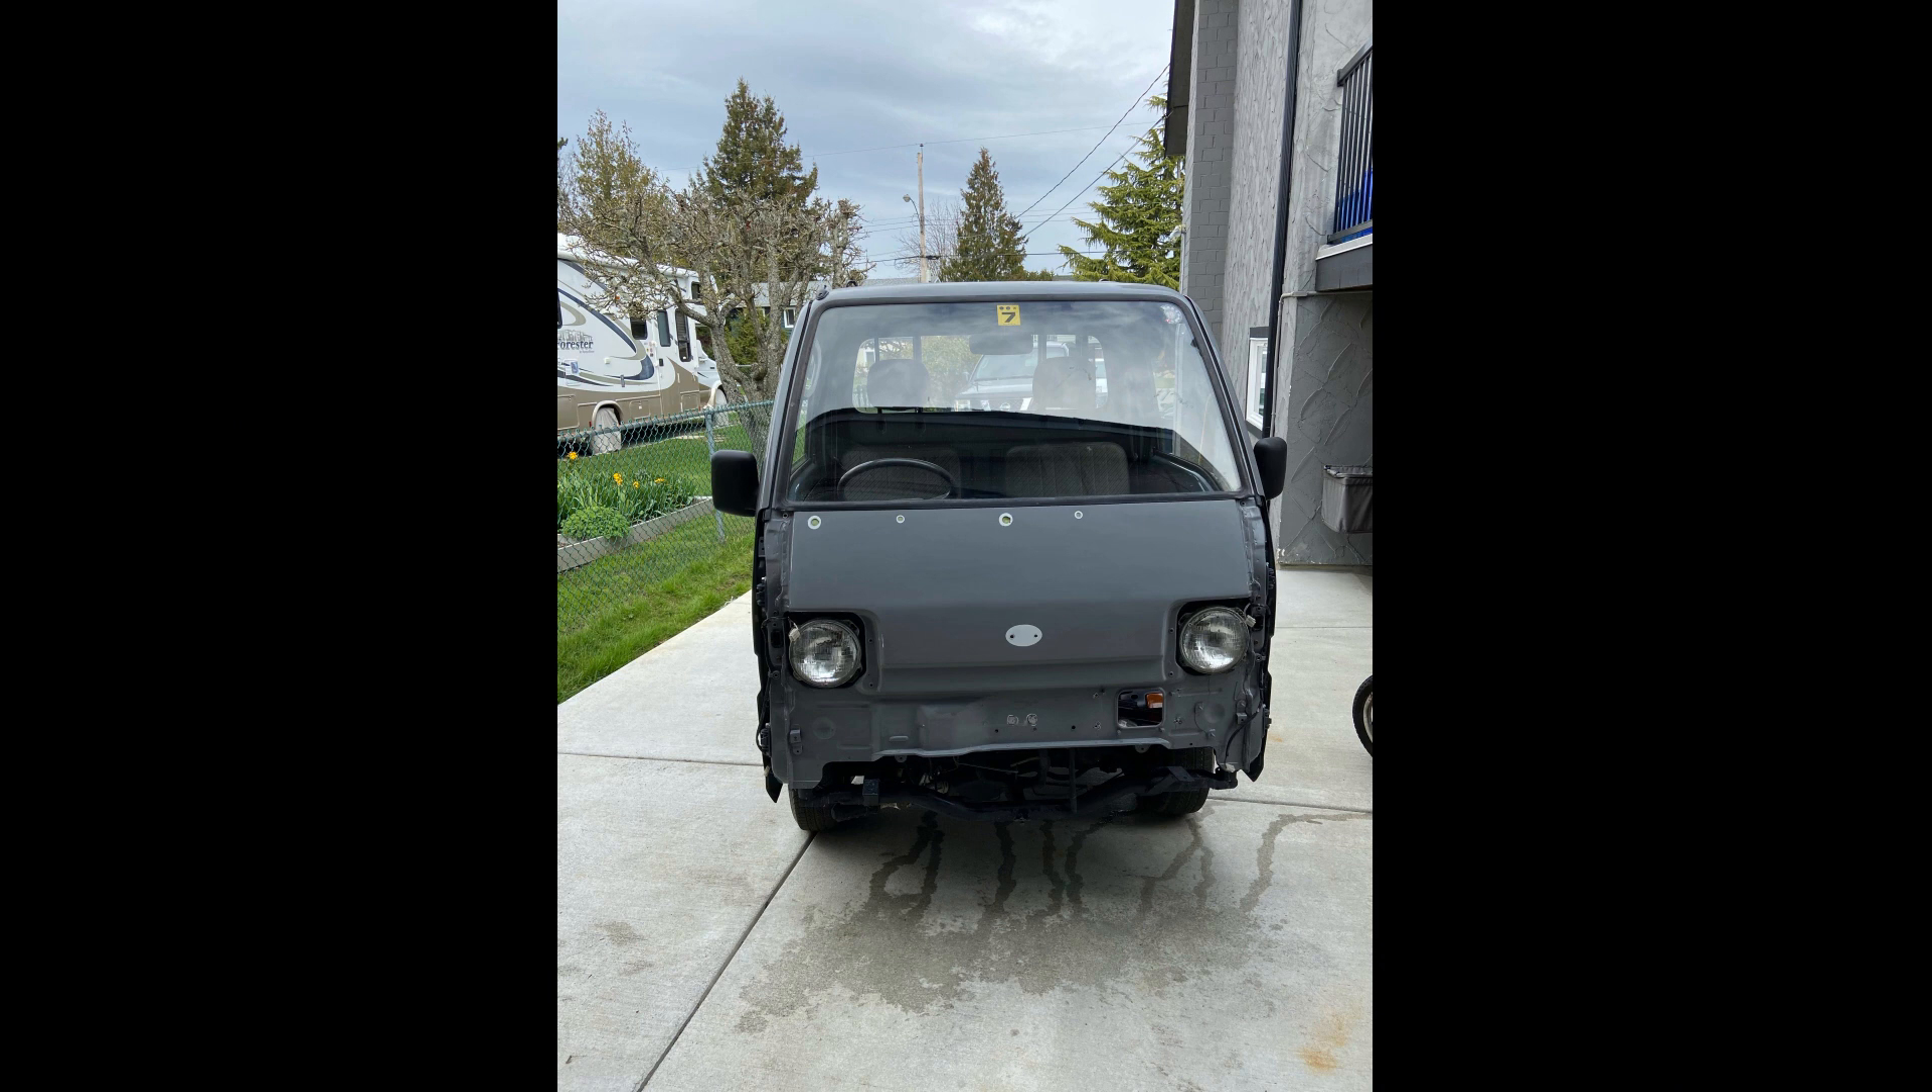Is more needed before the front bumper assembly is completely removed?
No.